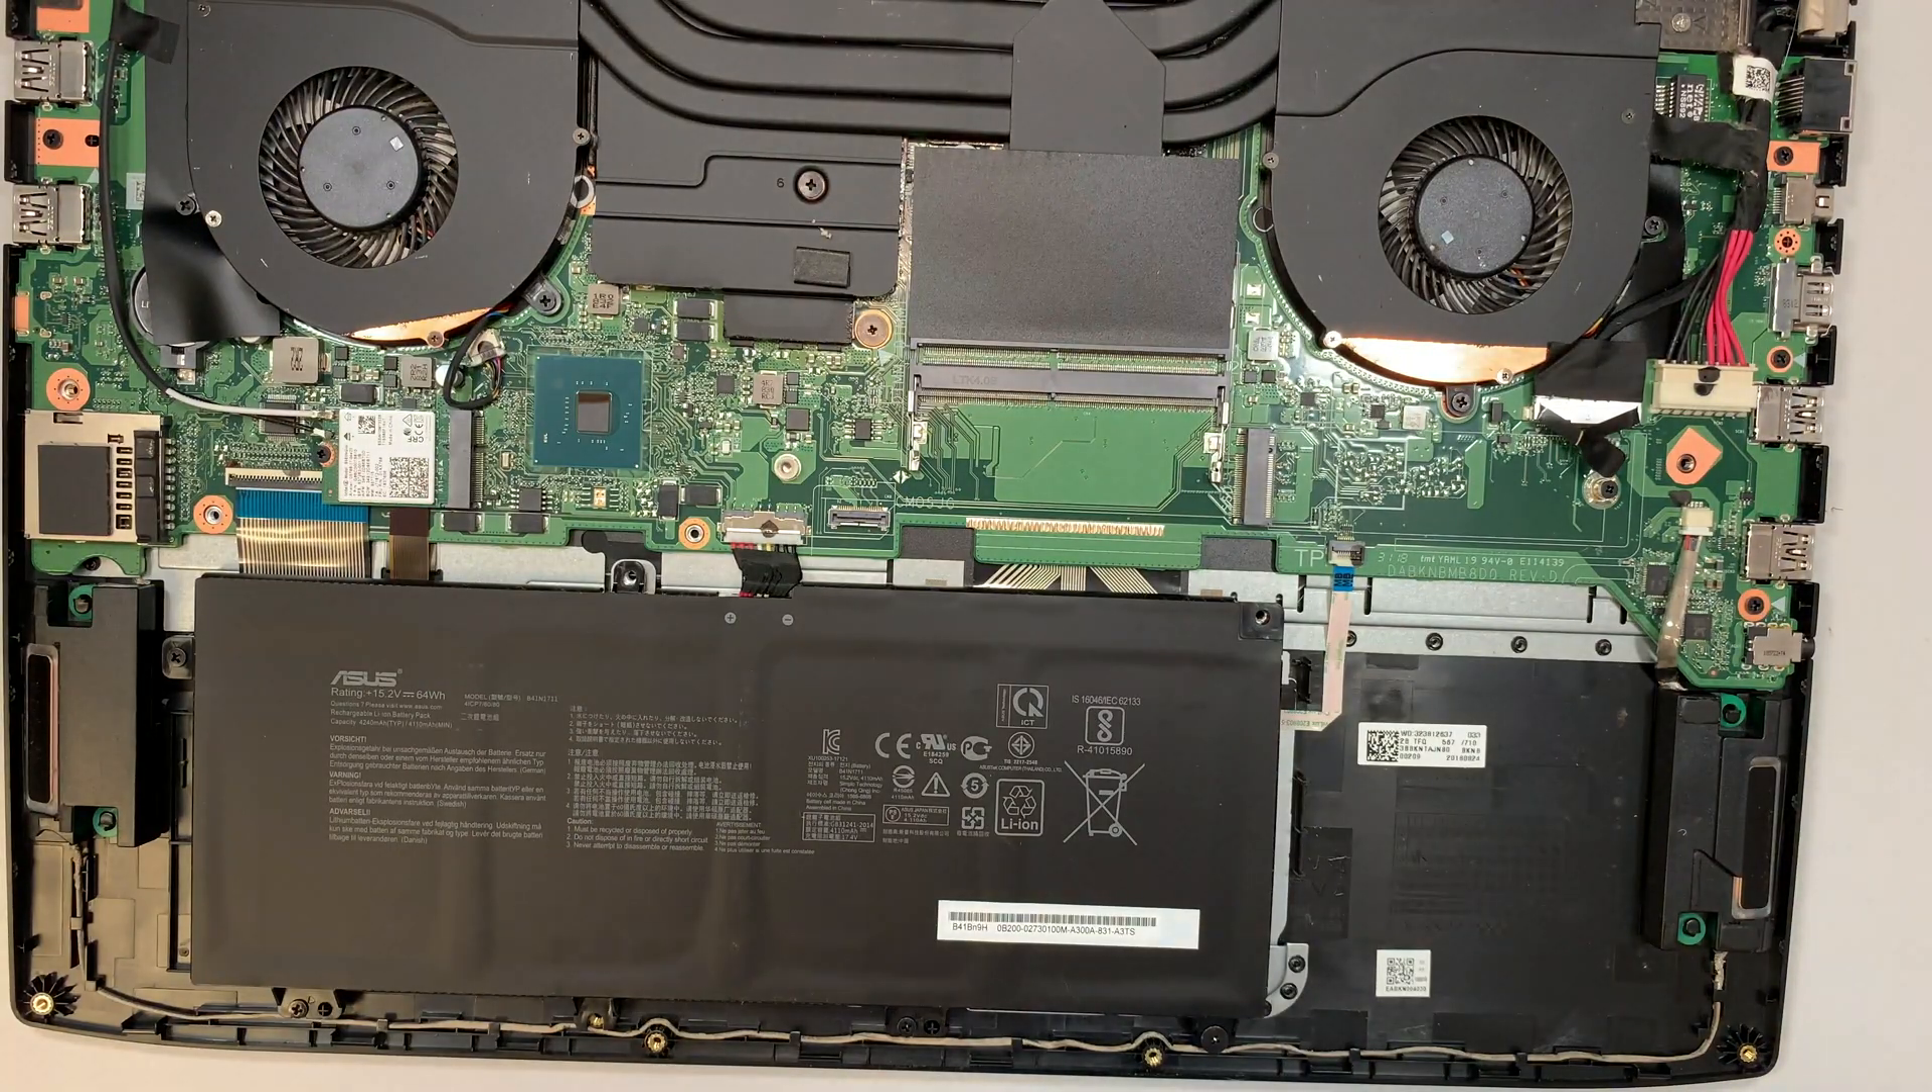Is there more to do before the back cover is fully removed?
No.